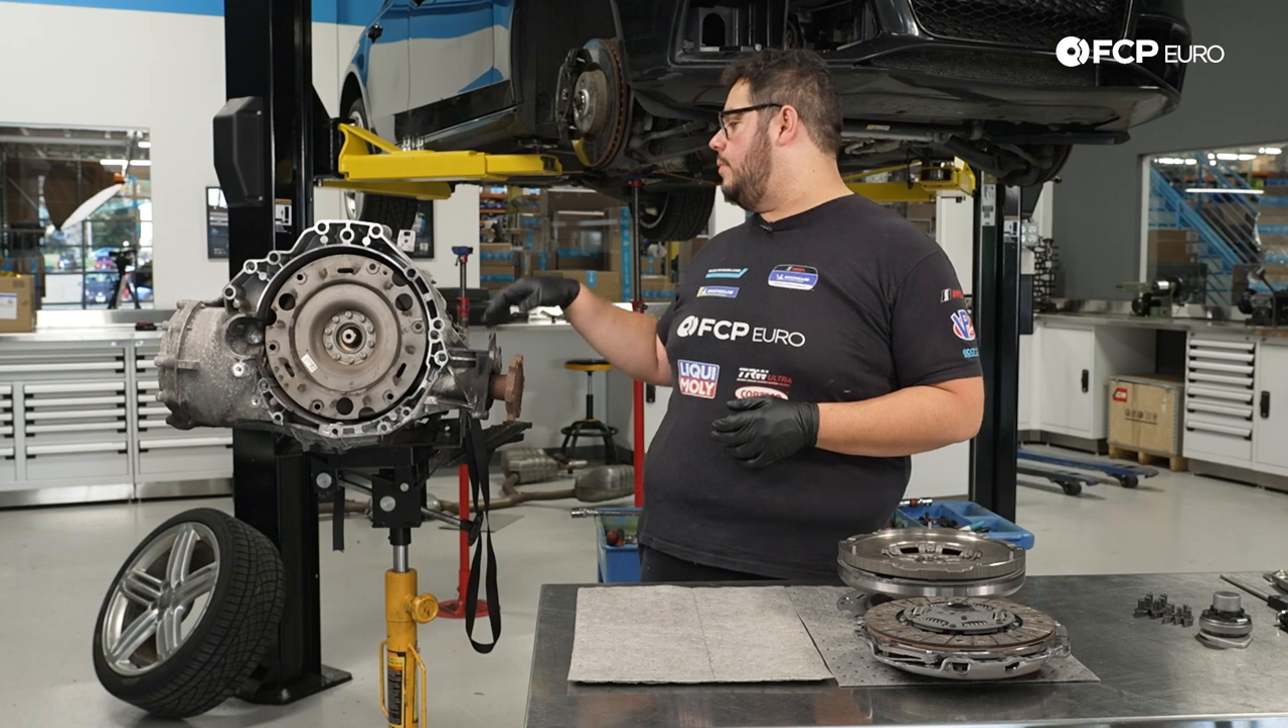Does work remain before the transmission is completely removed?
No.